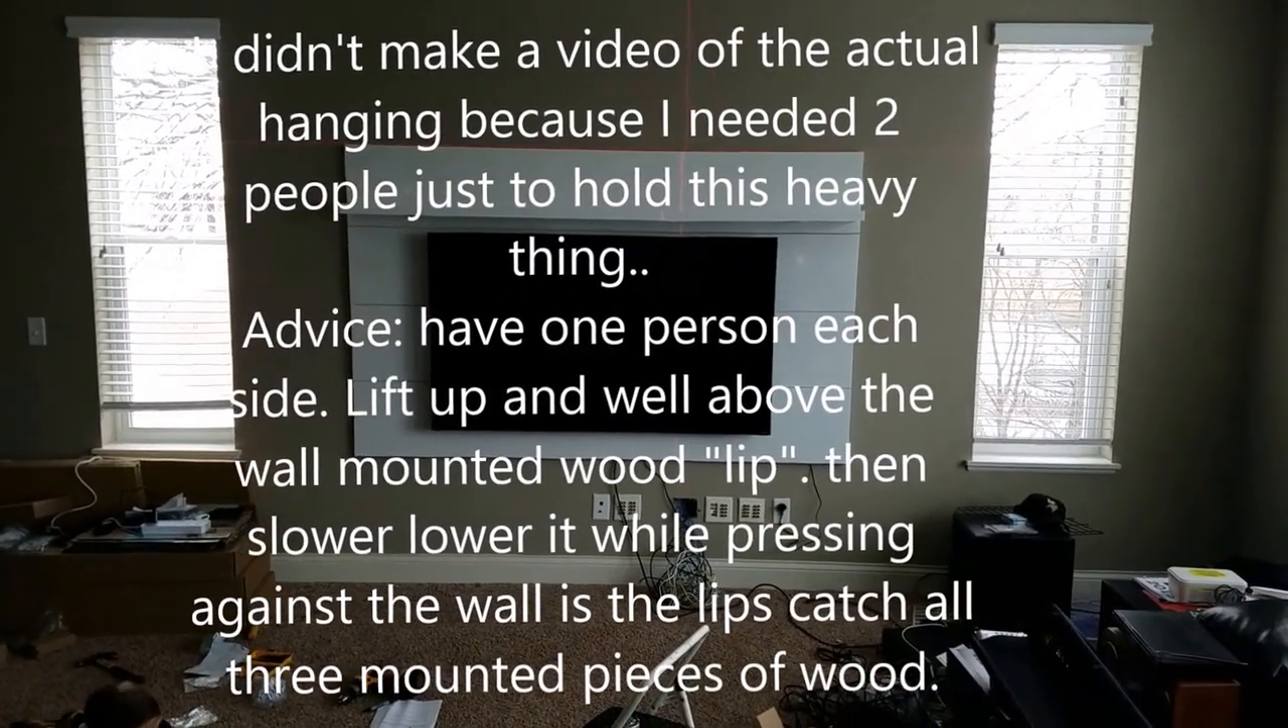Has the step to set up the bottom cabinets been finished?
No.